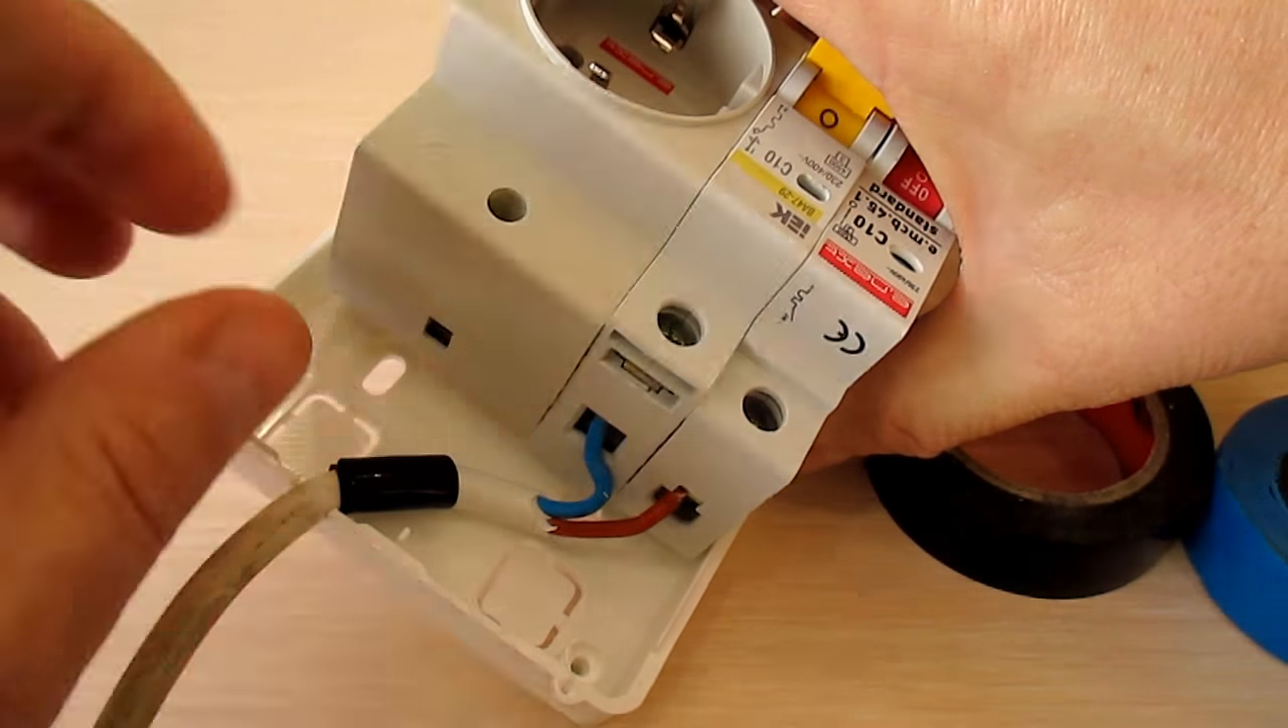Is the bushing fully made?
Yes.